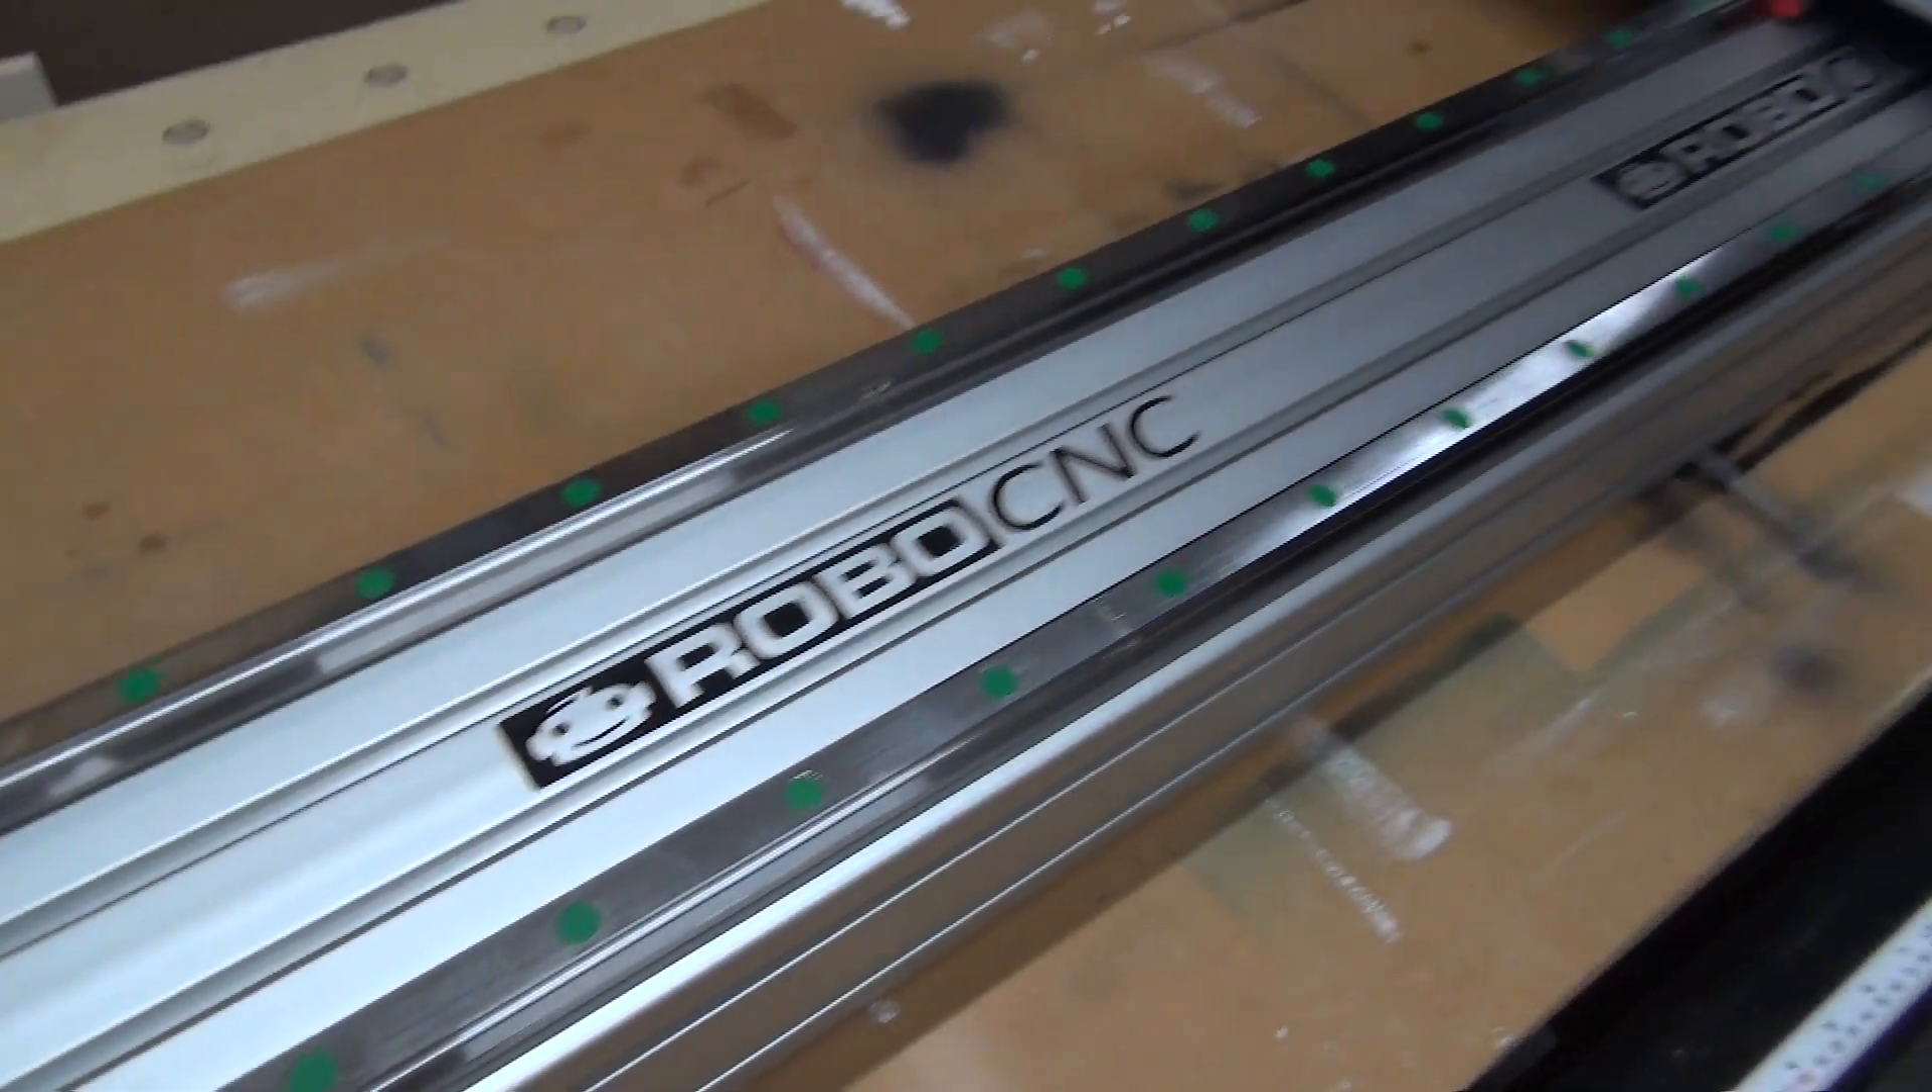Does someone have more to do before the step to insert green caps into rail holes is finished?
No.